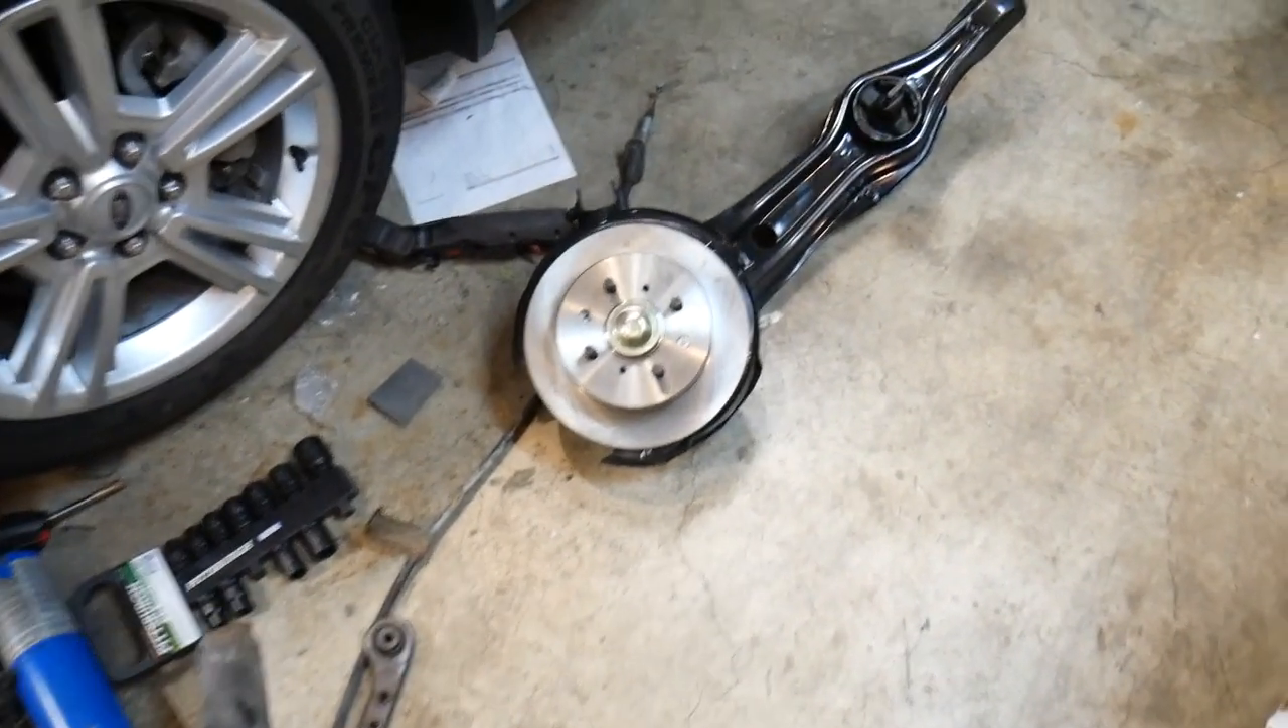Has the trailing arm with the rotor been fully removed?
Yes.